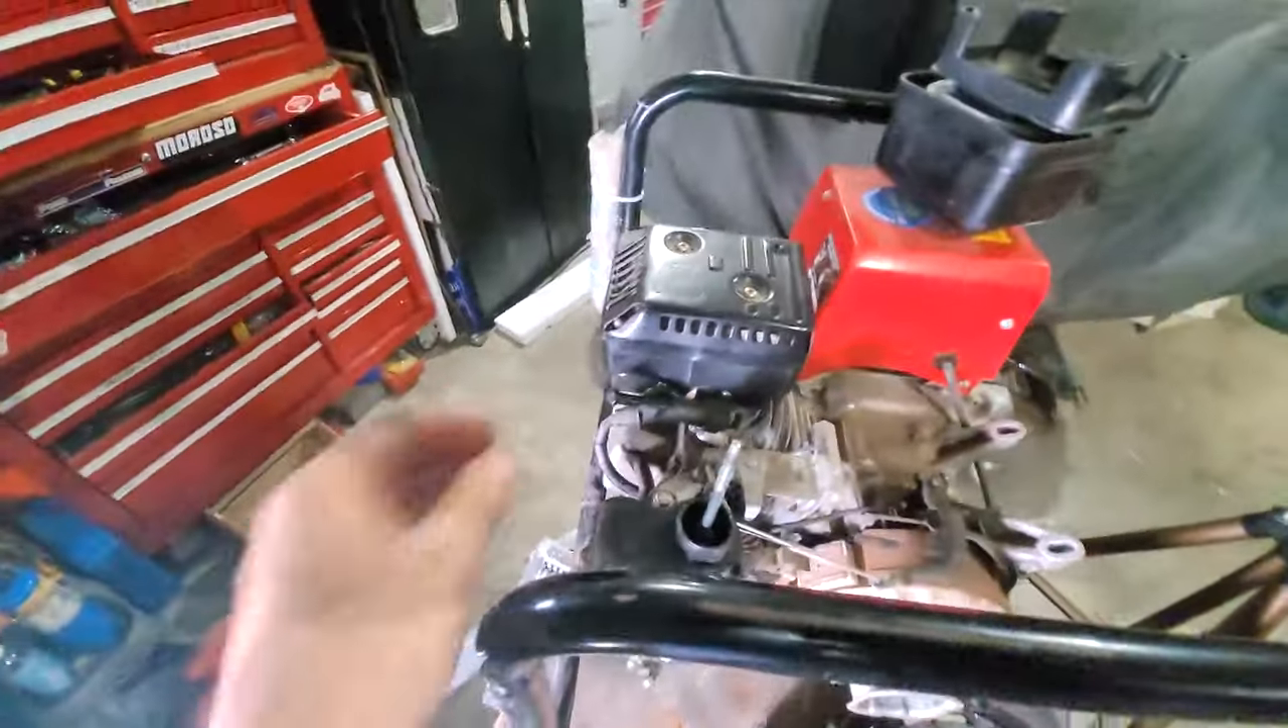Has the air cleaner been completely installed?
No.